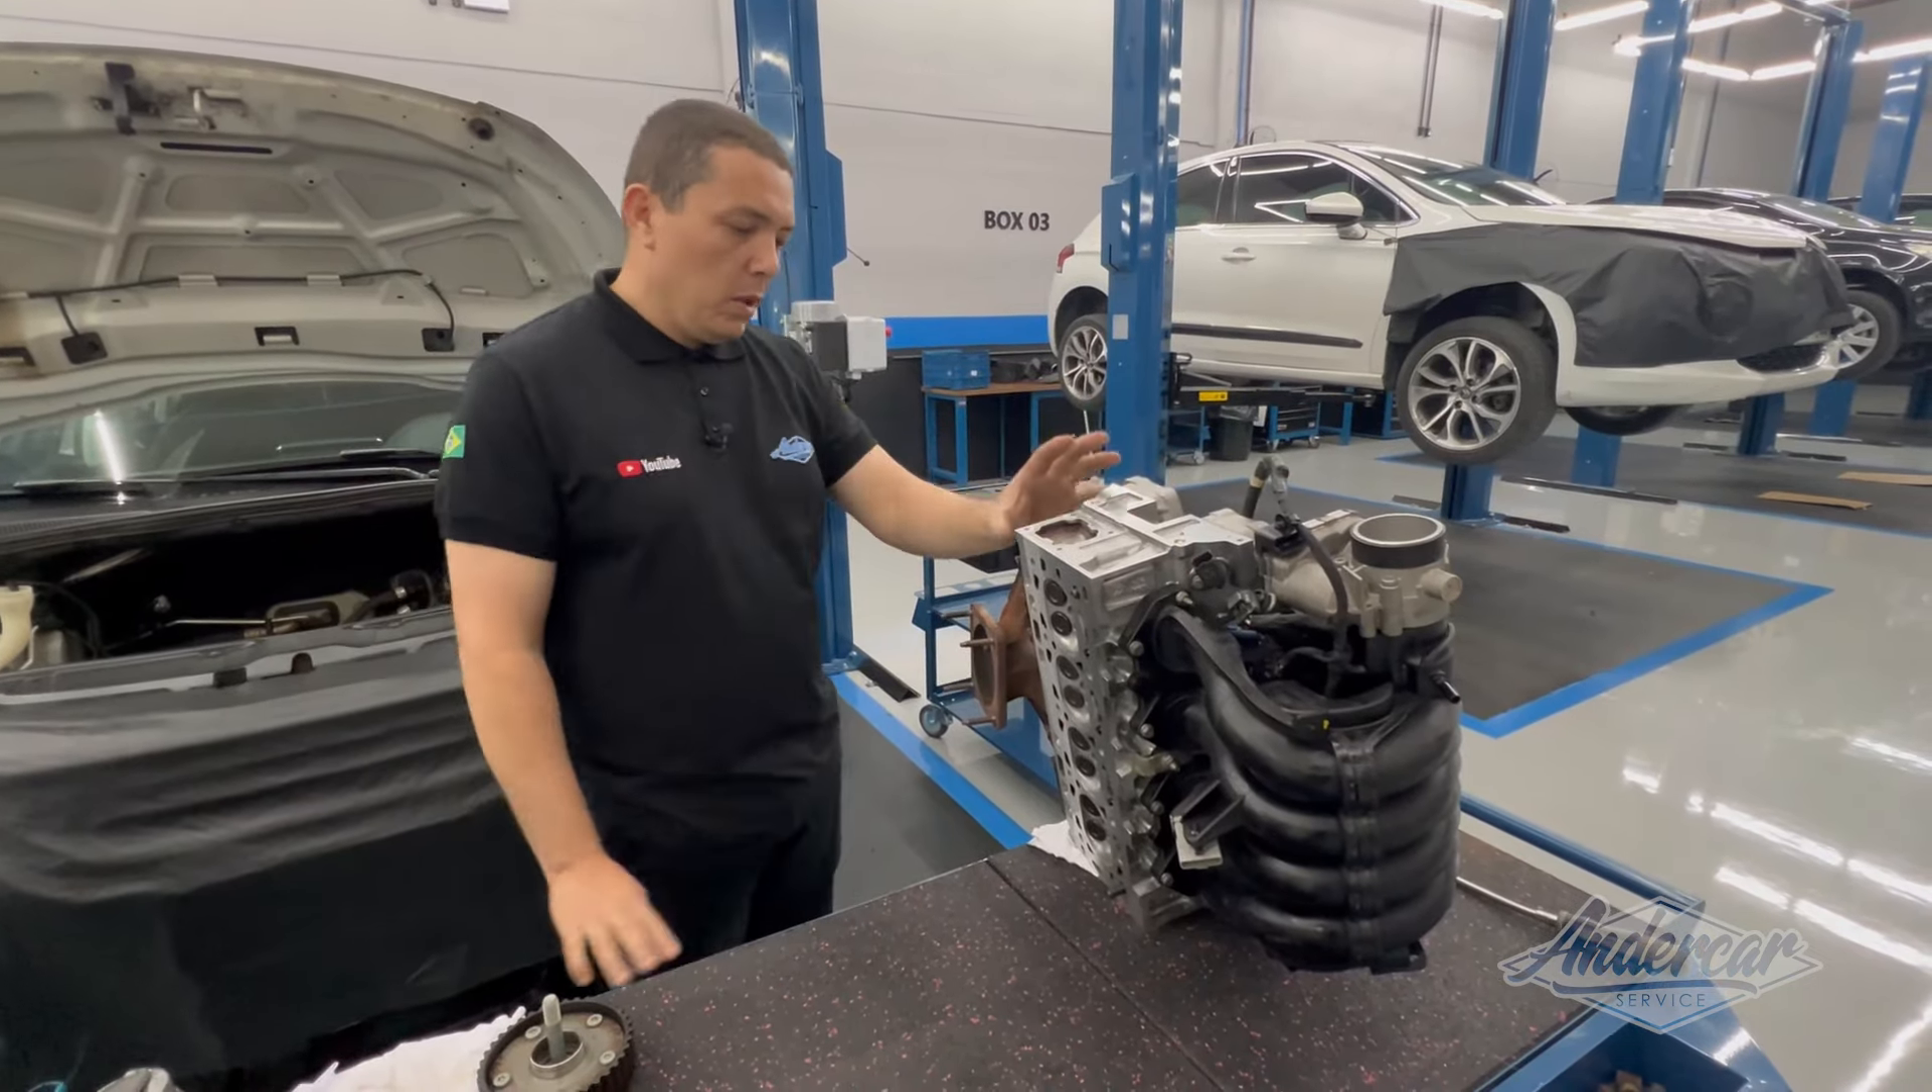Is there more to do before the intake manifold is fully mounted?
No.